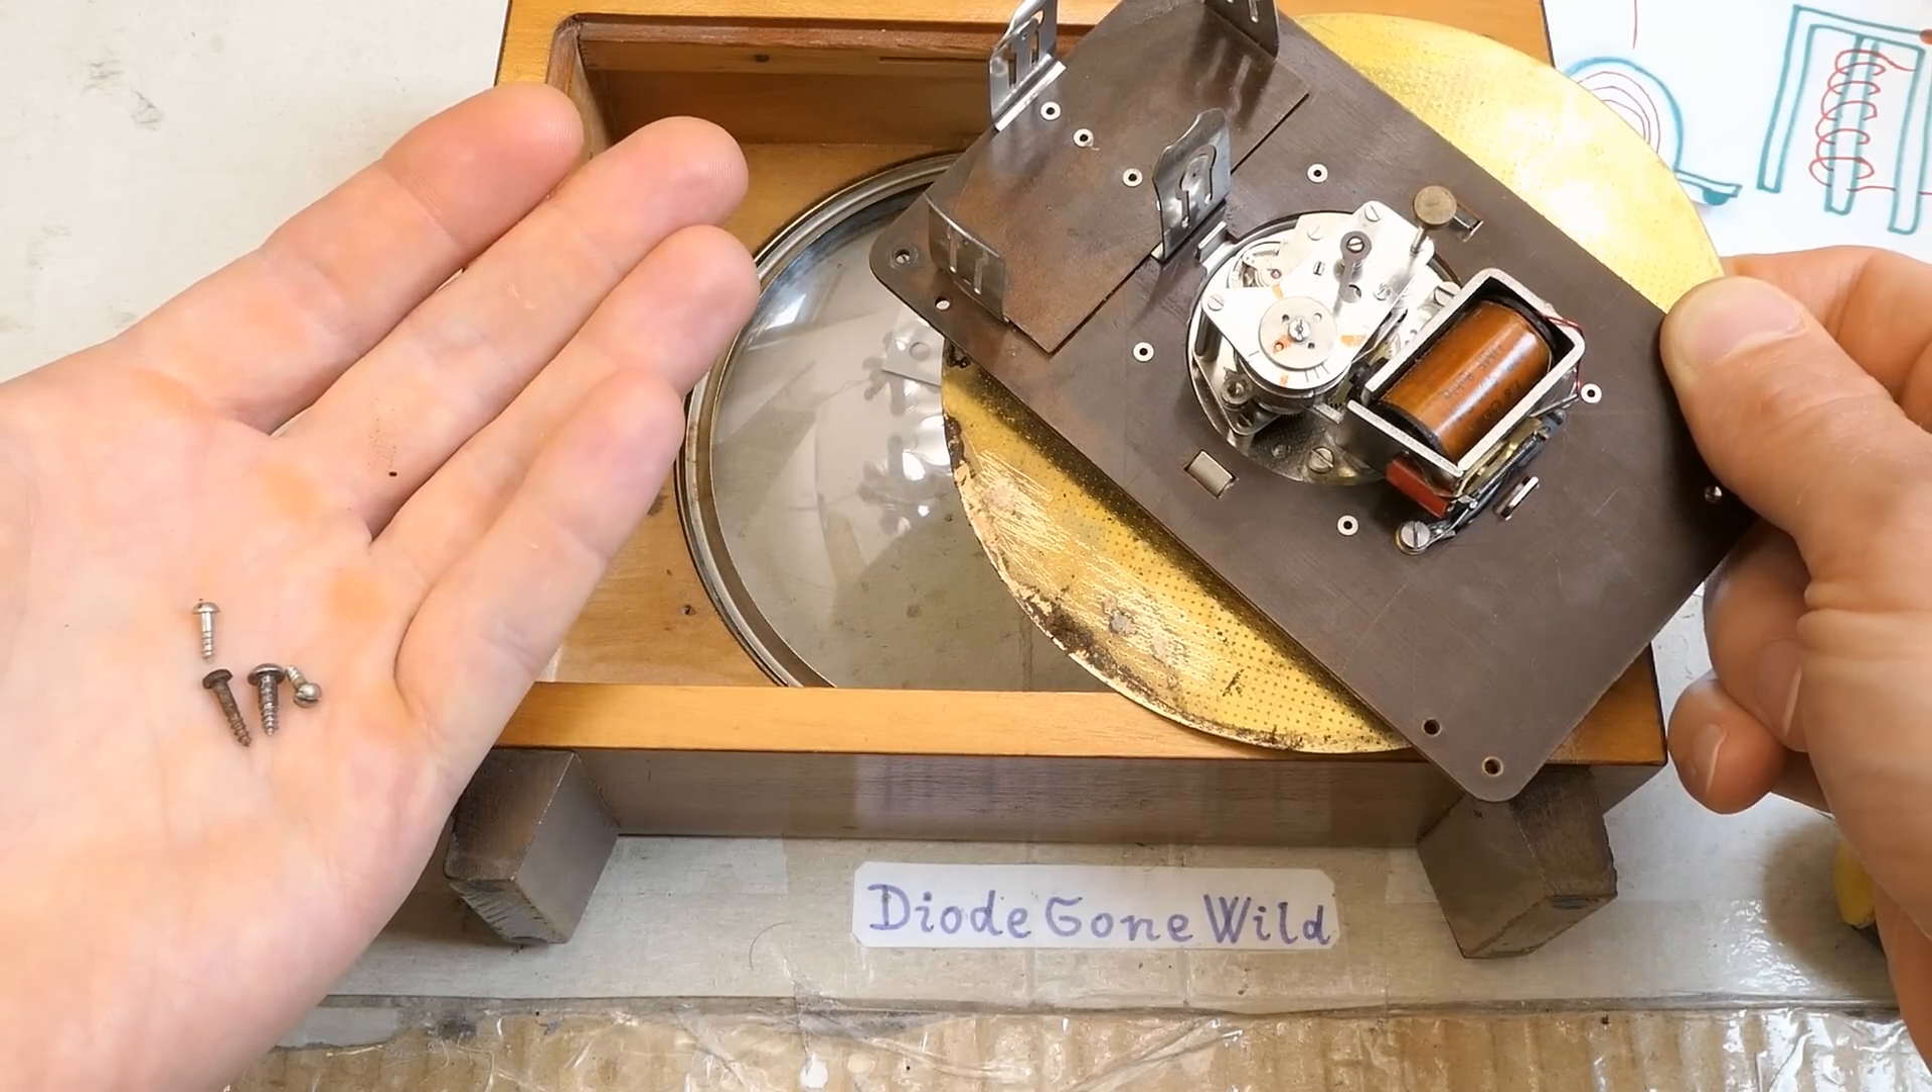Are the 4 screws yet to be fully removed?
No.